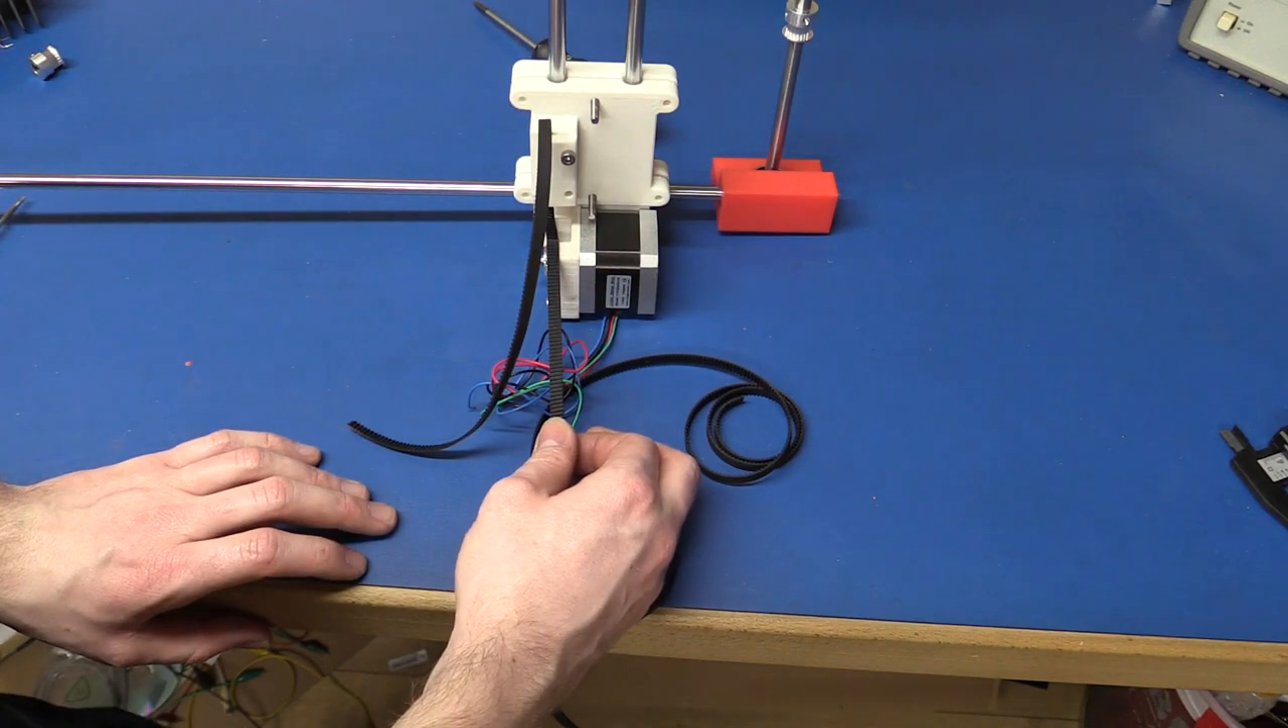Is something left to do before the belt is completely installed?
Yes.